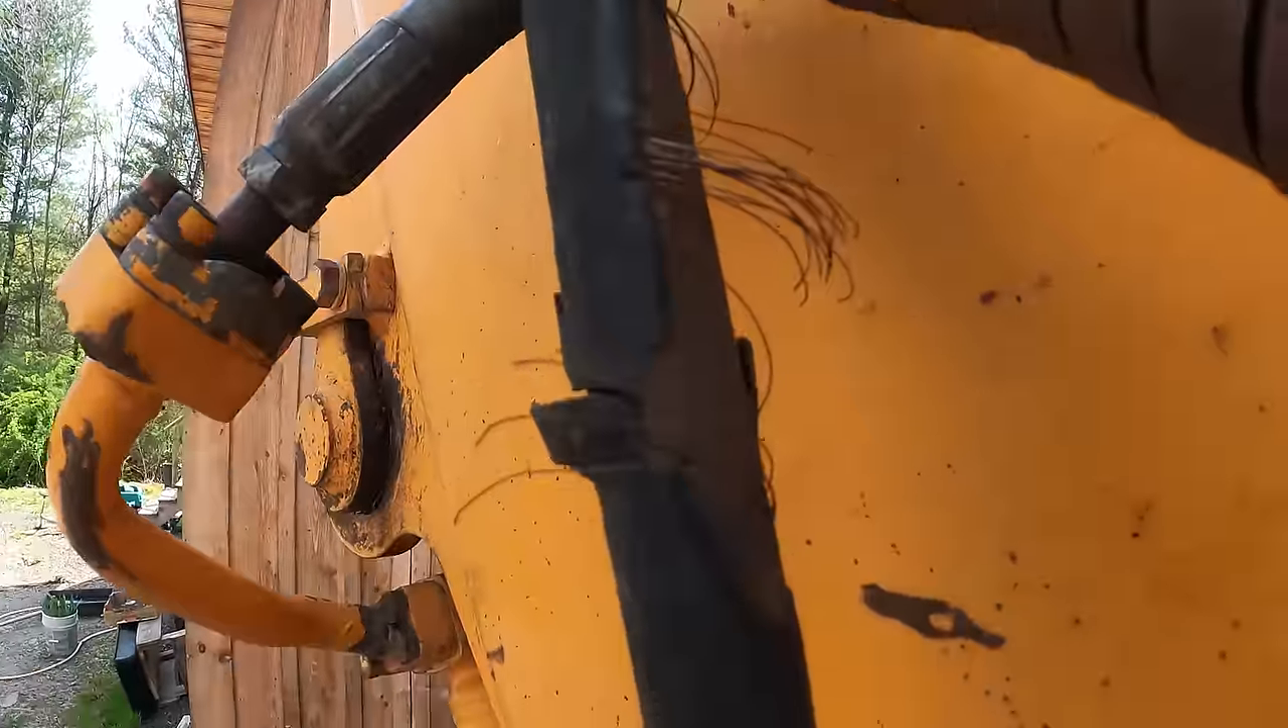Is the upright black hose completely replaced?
No.